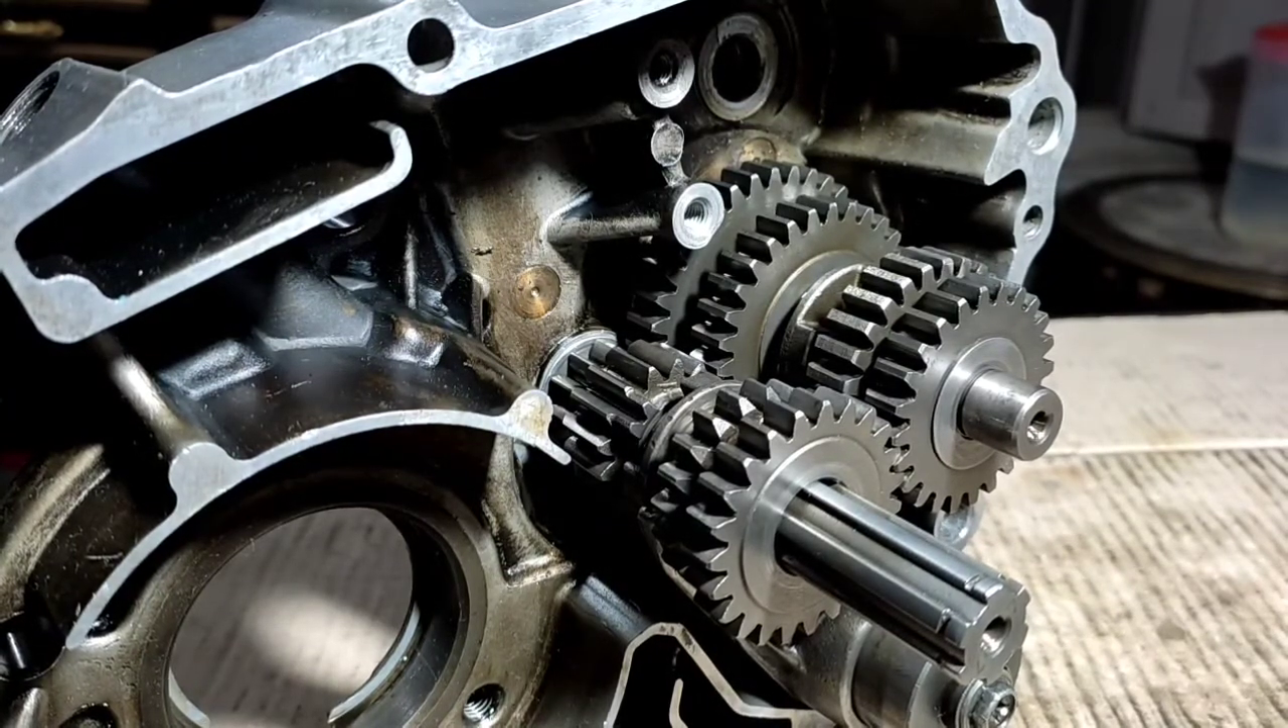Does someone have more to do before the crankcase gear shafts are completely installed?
No.